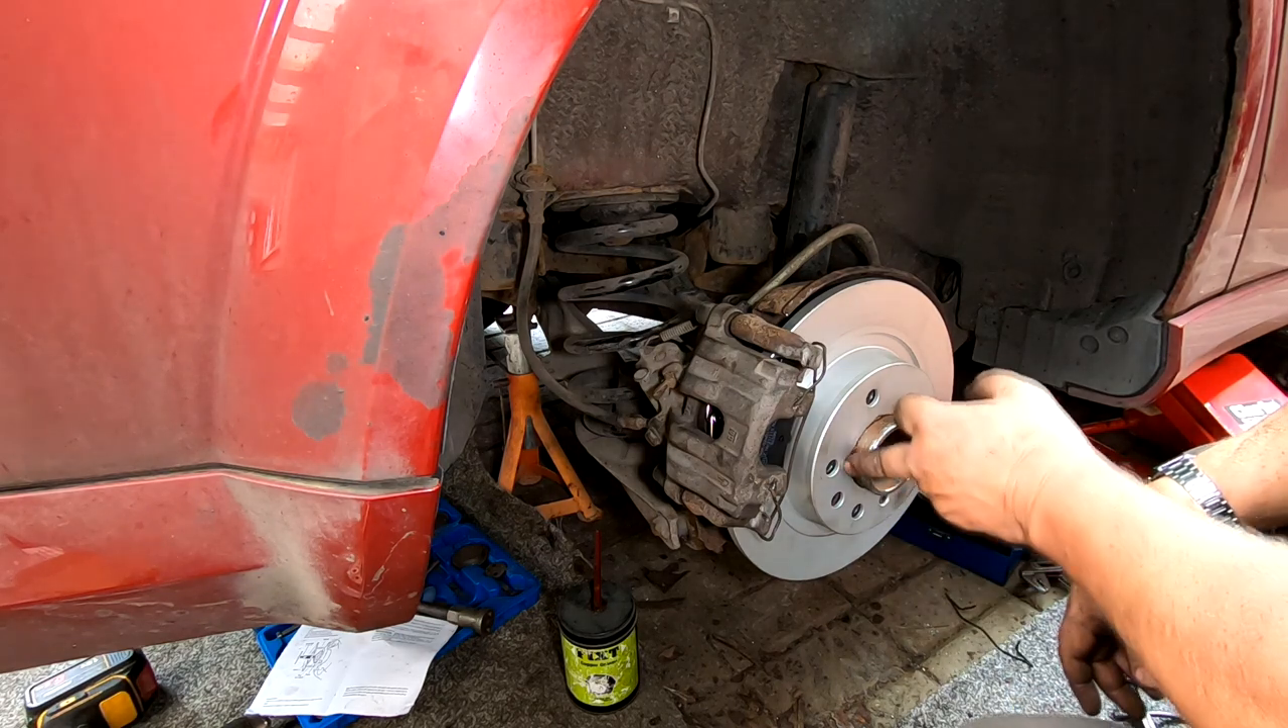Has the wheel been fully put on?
No.